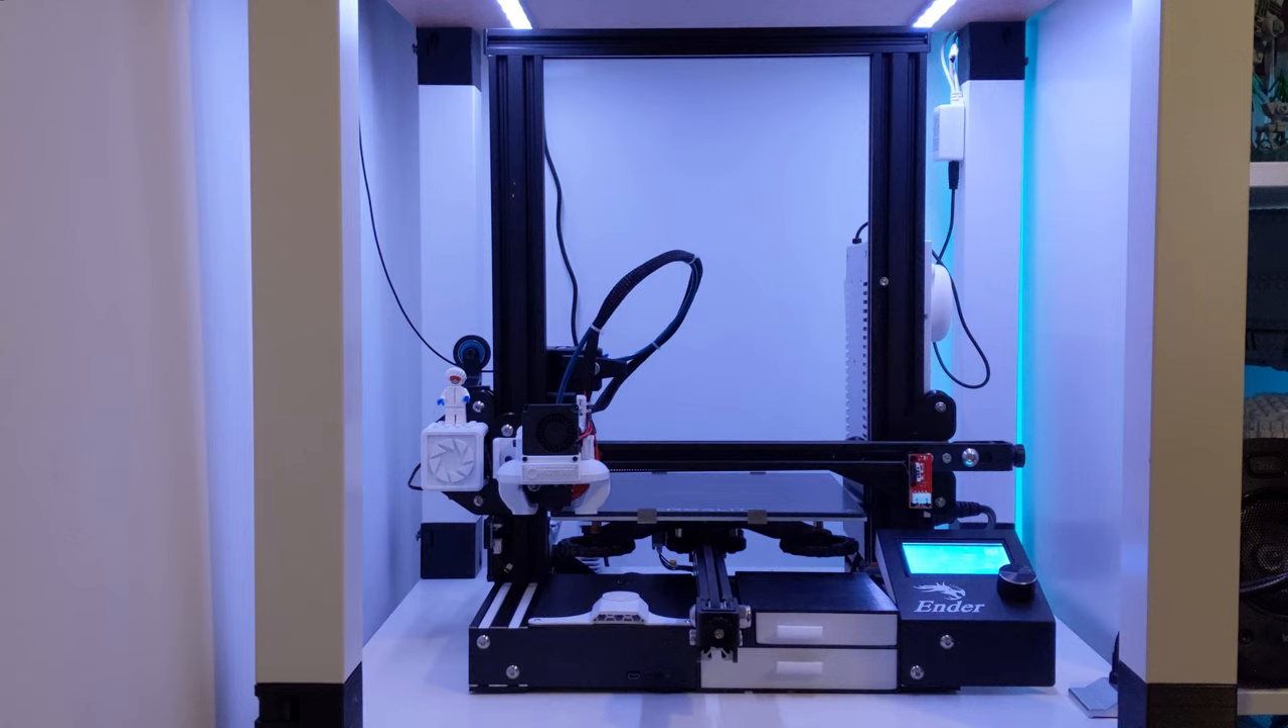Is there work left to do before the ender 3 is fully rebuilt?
No.